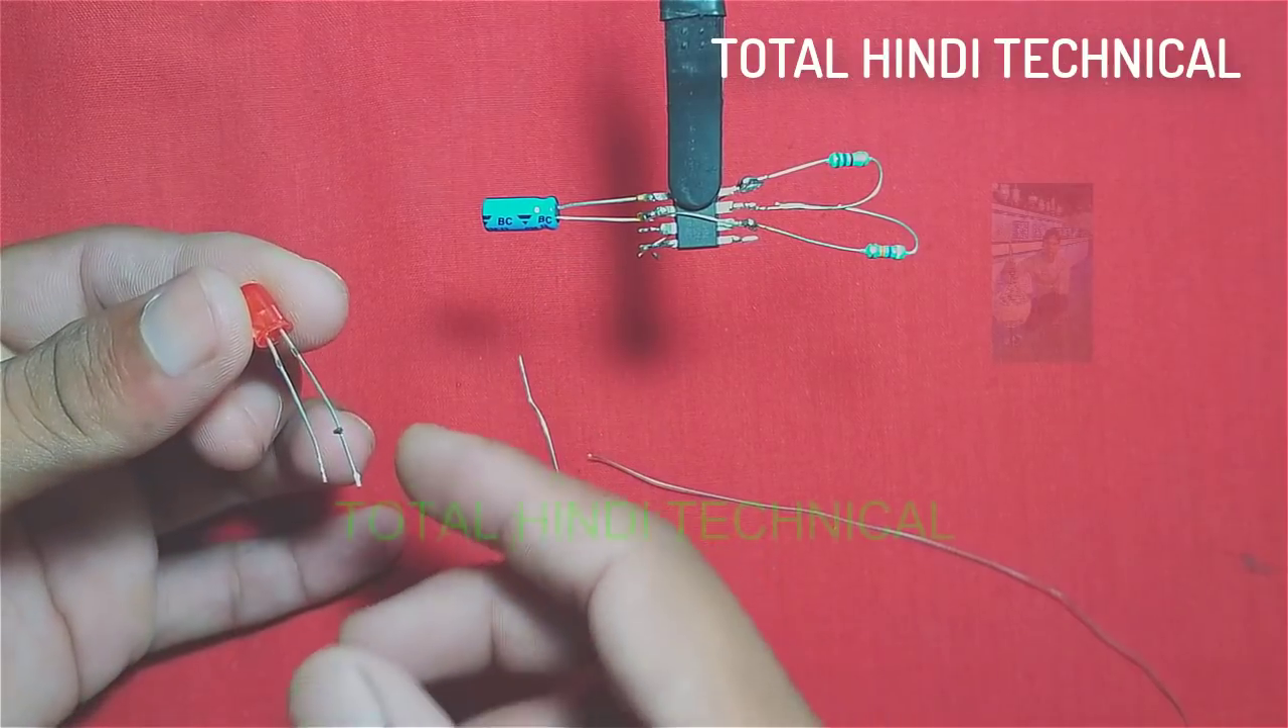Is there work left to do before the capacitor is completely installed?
No.